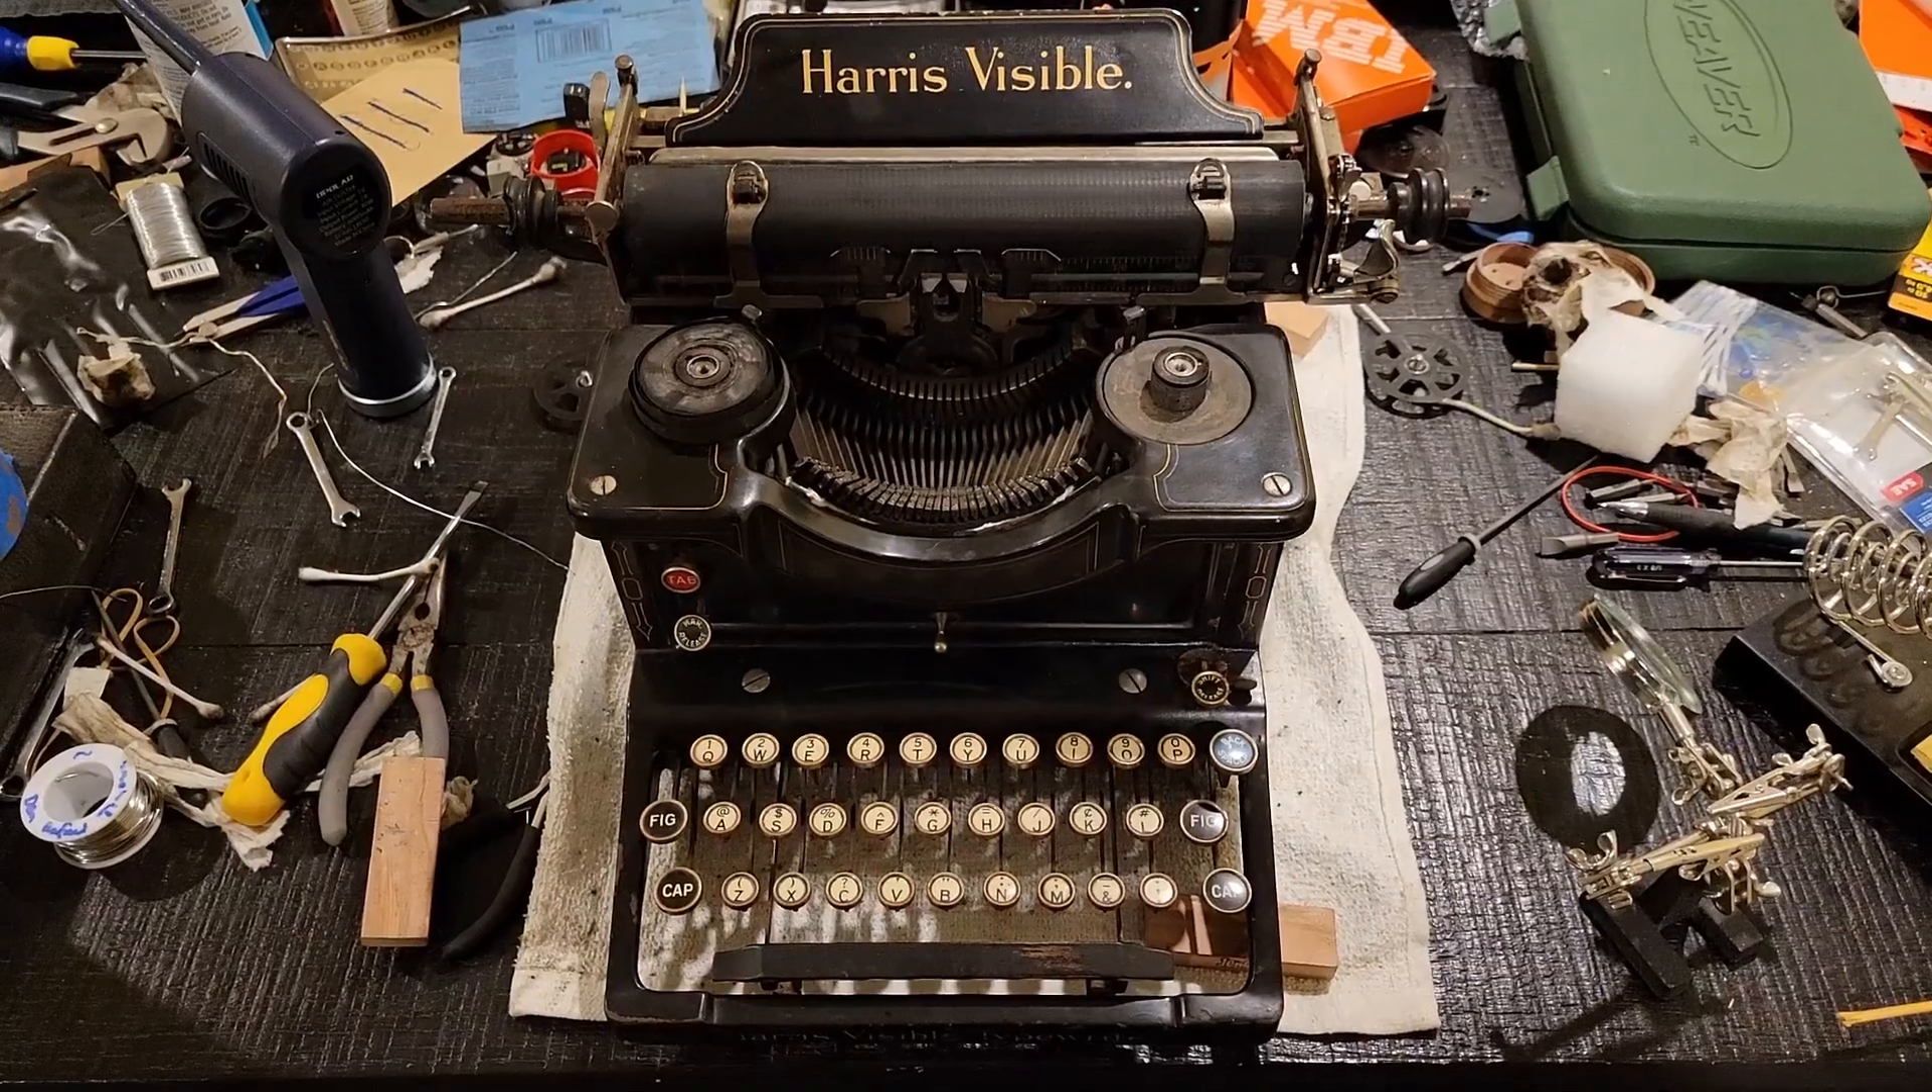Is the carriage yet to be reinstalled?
No.